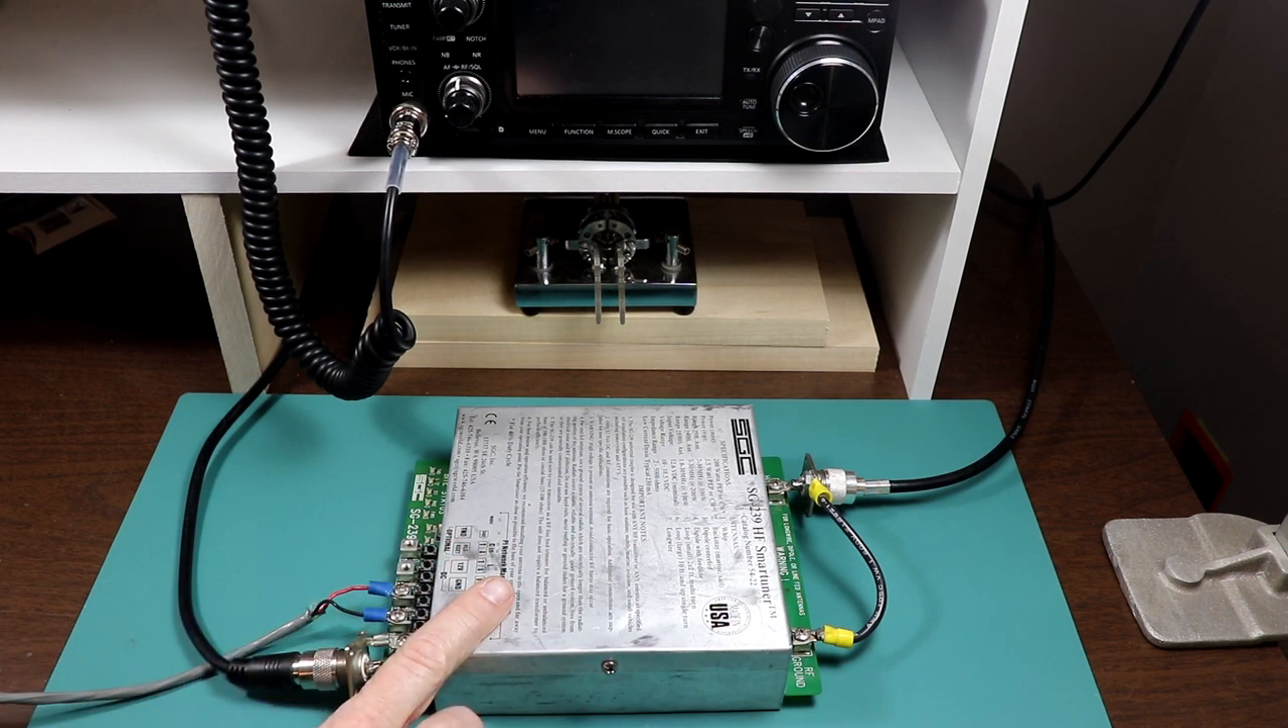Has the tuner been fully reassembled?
Yes.